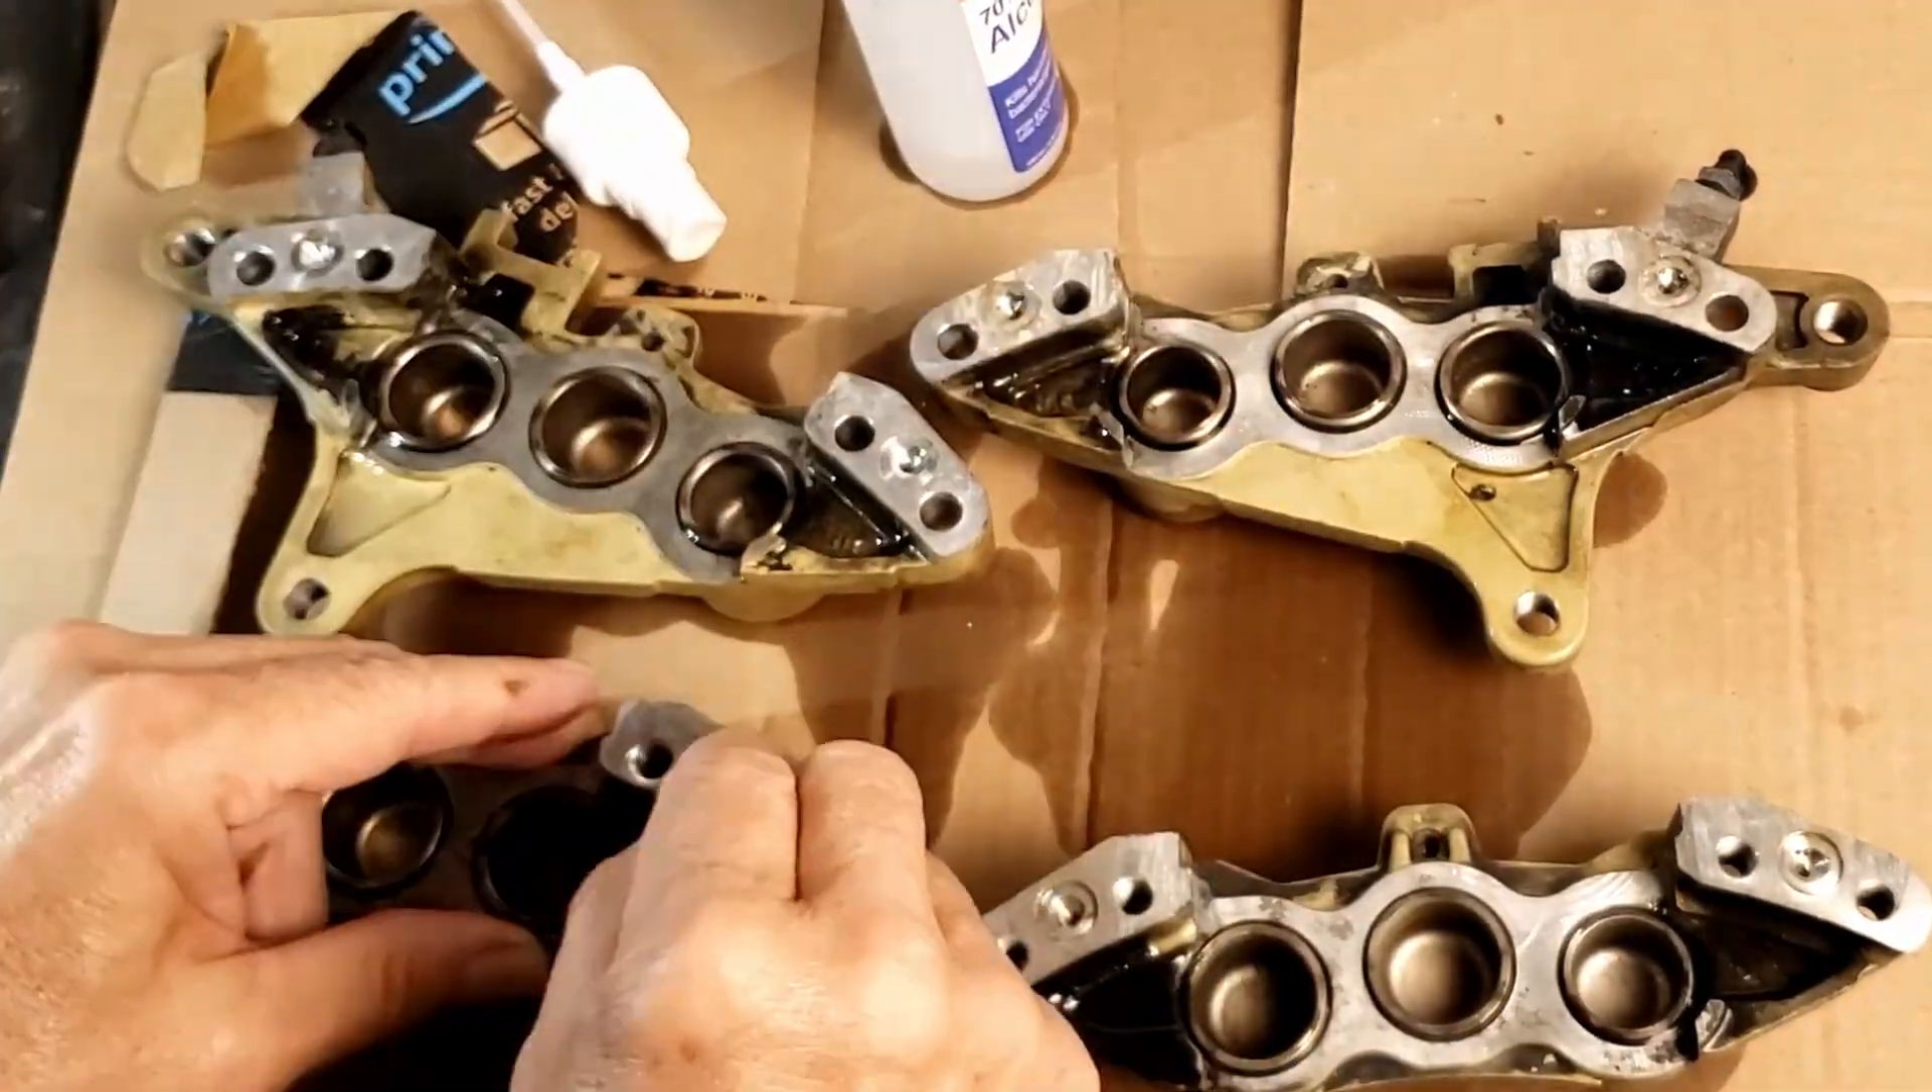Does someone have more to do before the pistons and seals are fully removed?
Yes.